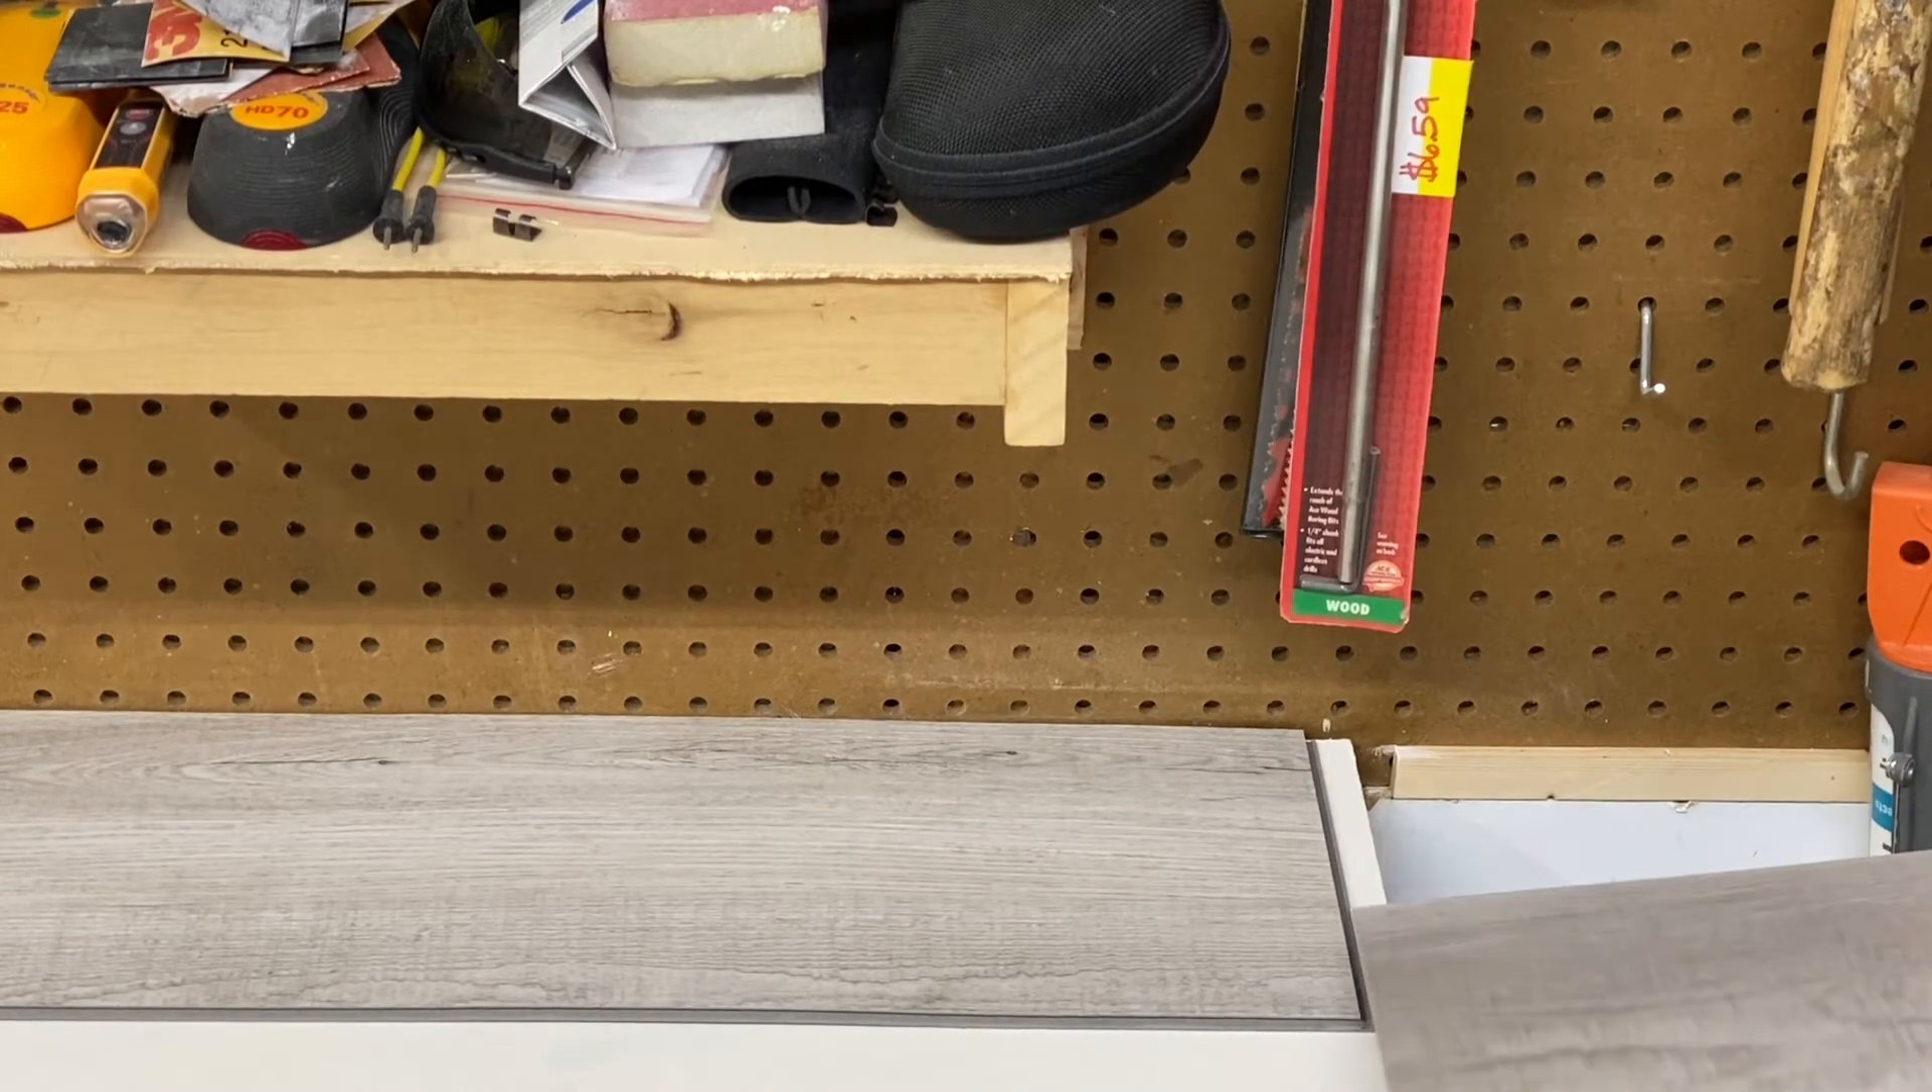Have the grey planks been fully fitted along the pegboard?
No.